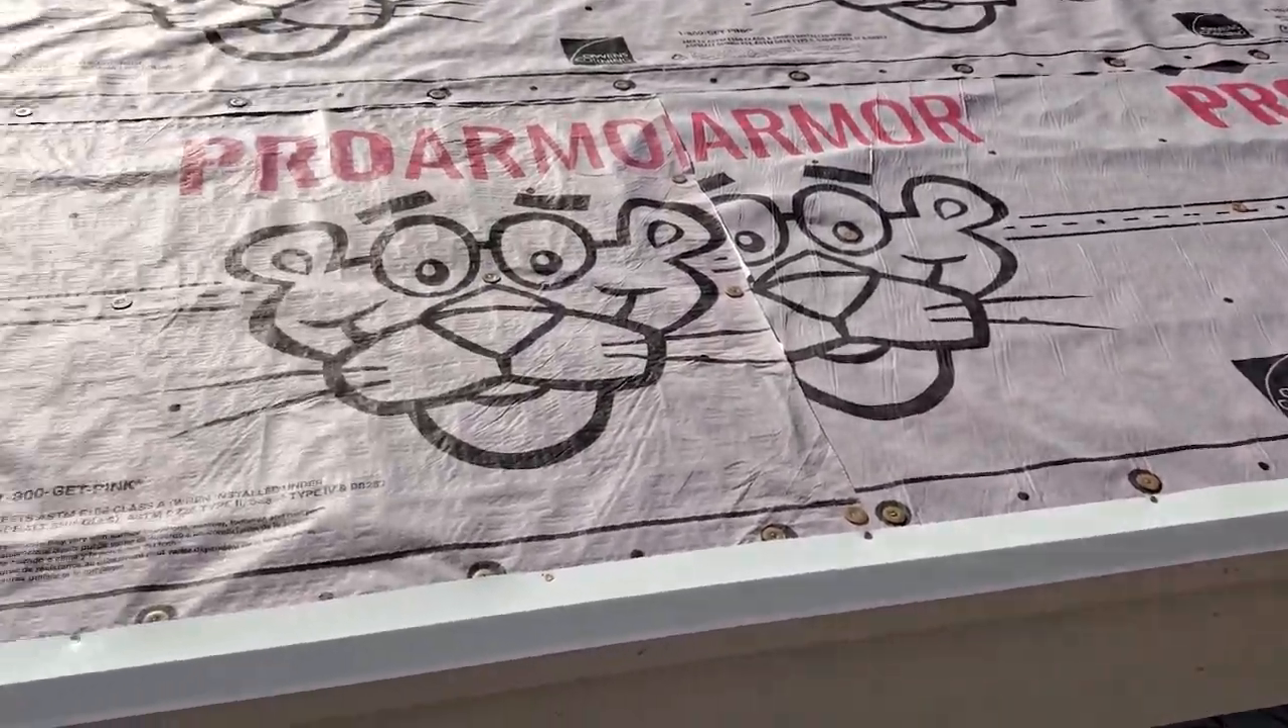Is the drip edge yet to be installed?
No.